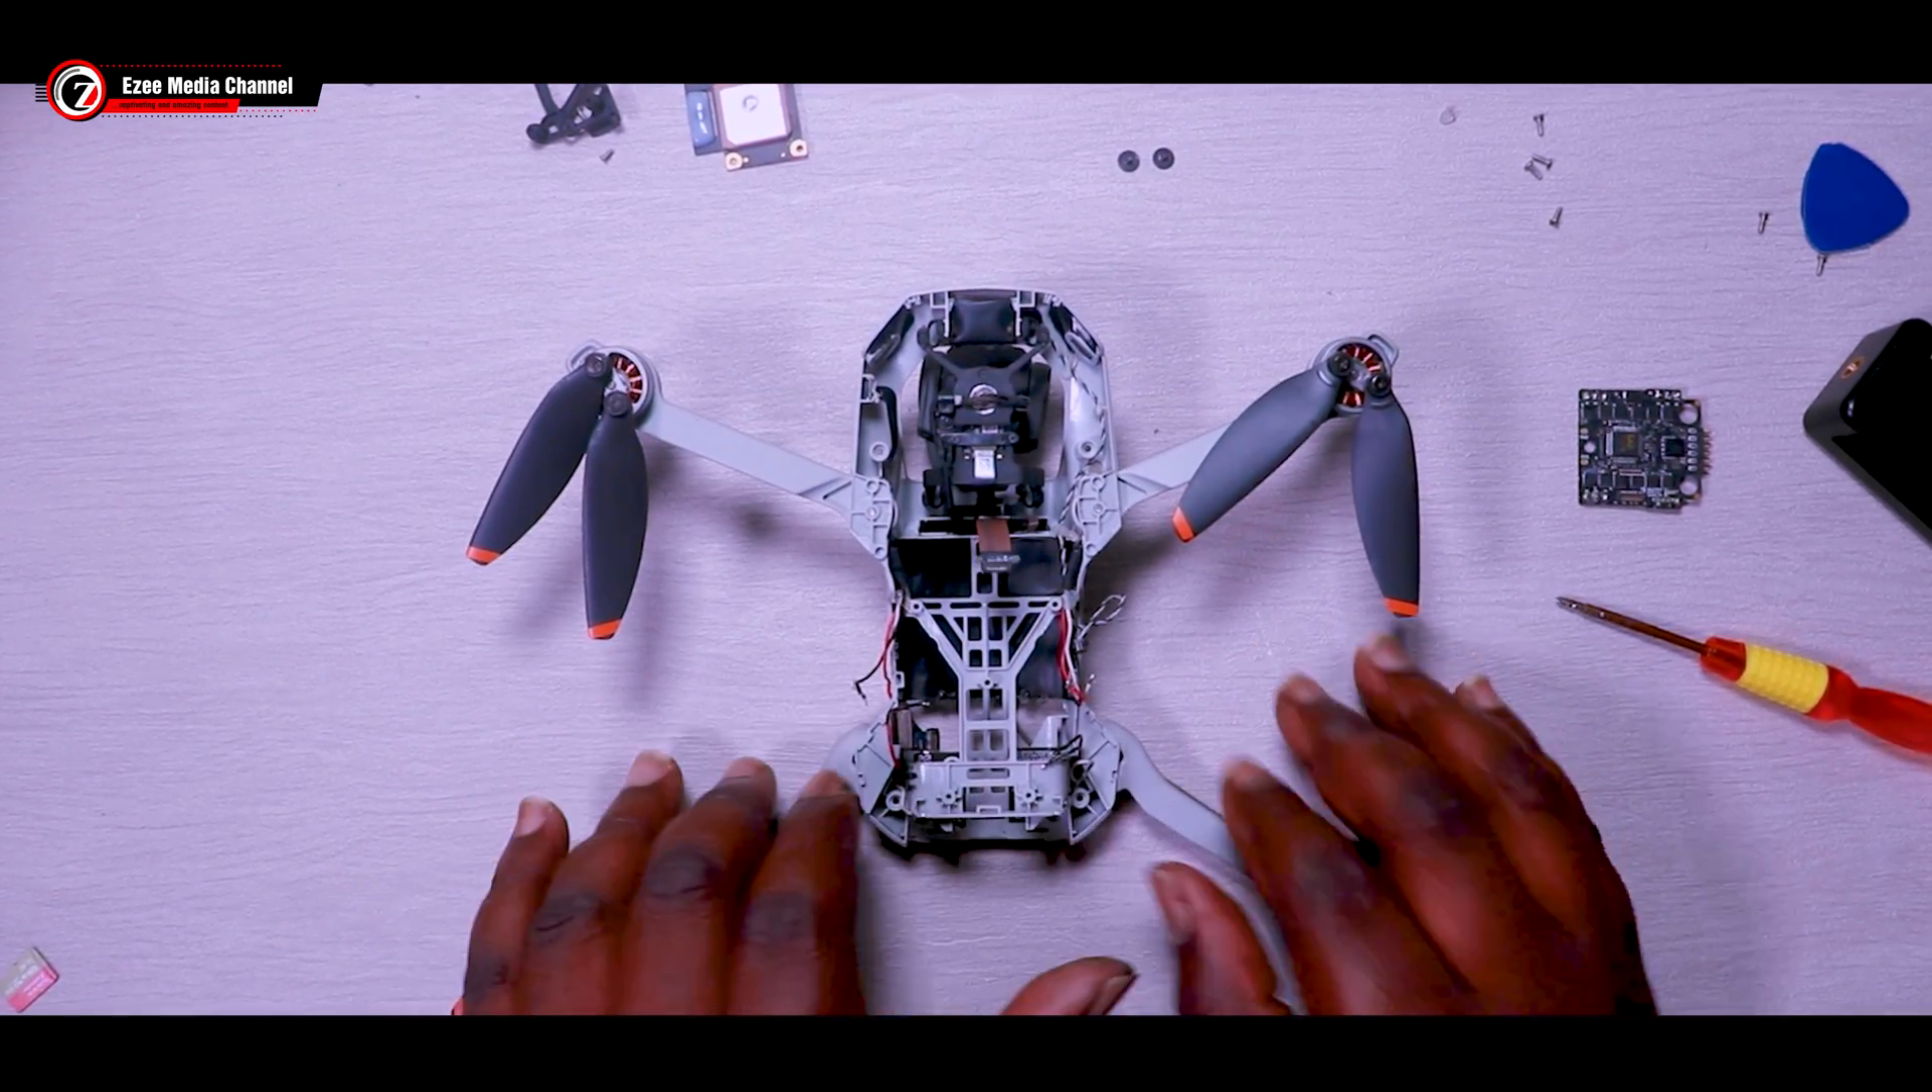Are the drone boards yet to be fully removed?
No.